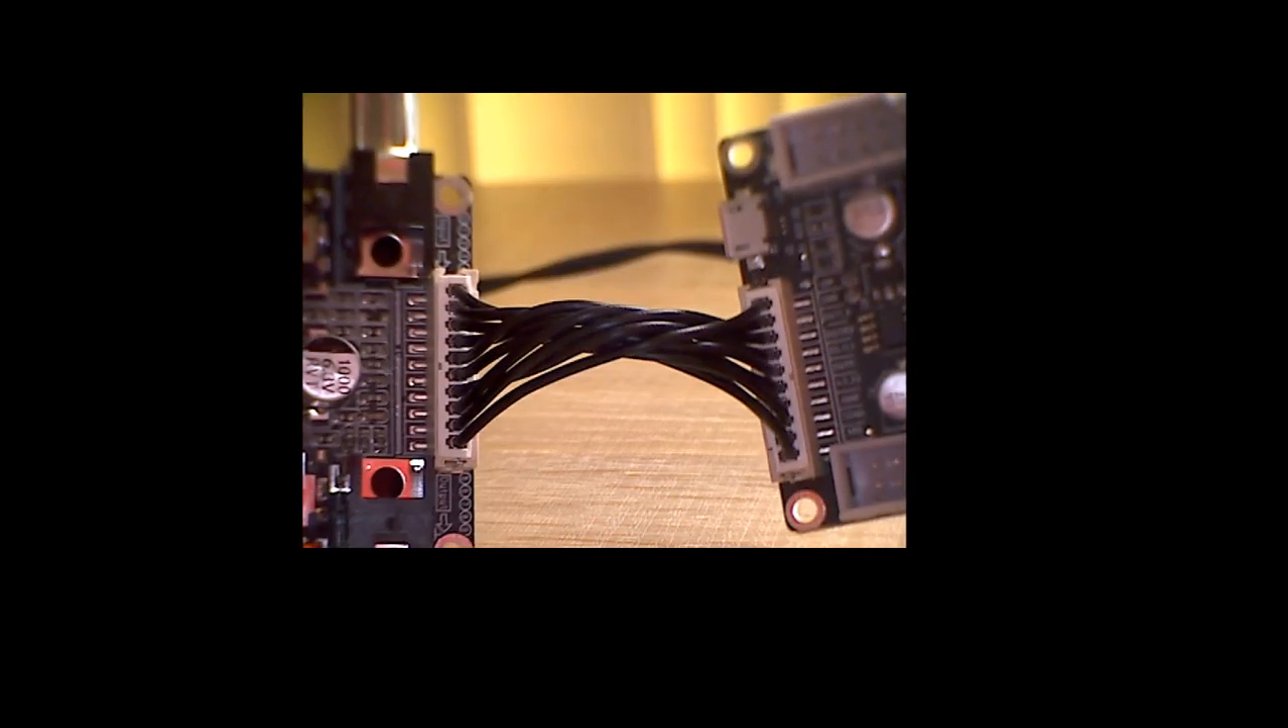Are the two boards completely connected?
Yes.